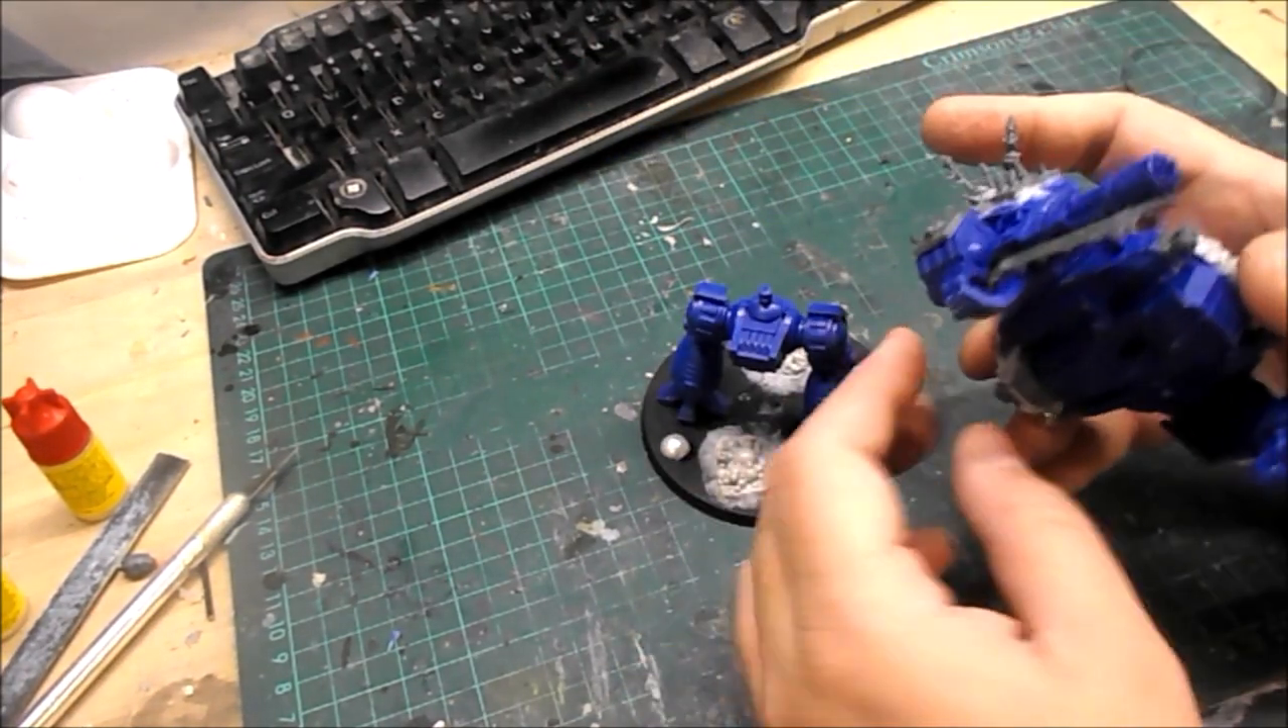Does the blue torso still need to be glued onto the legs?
Yes.